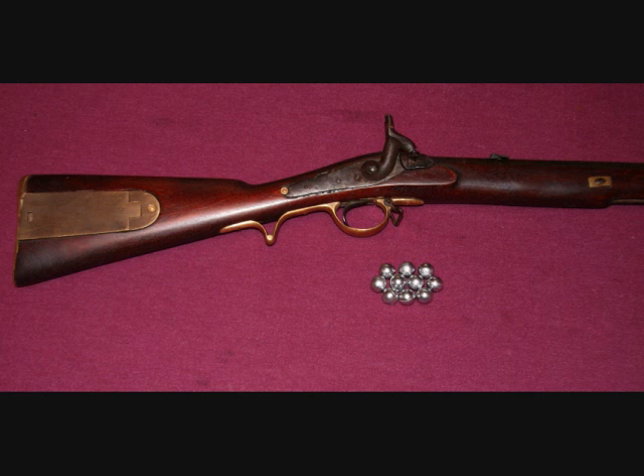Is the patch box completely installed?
Yes.